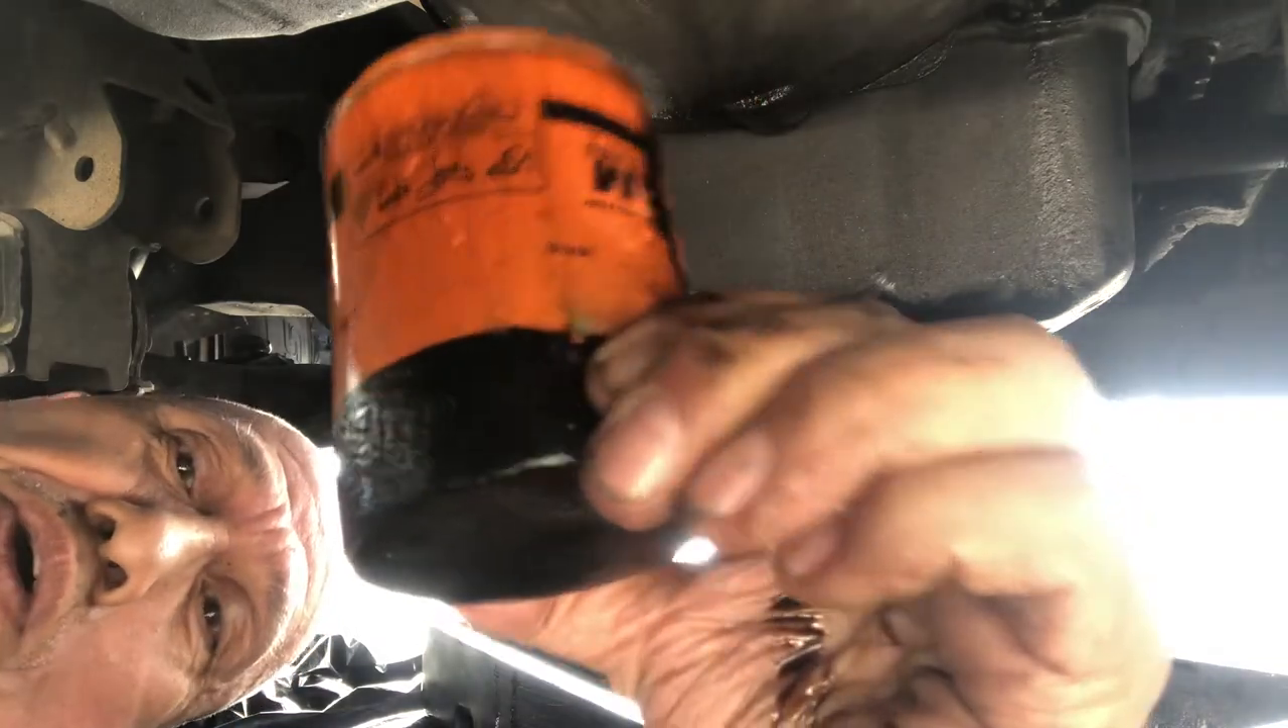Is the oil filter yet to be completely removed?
No.